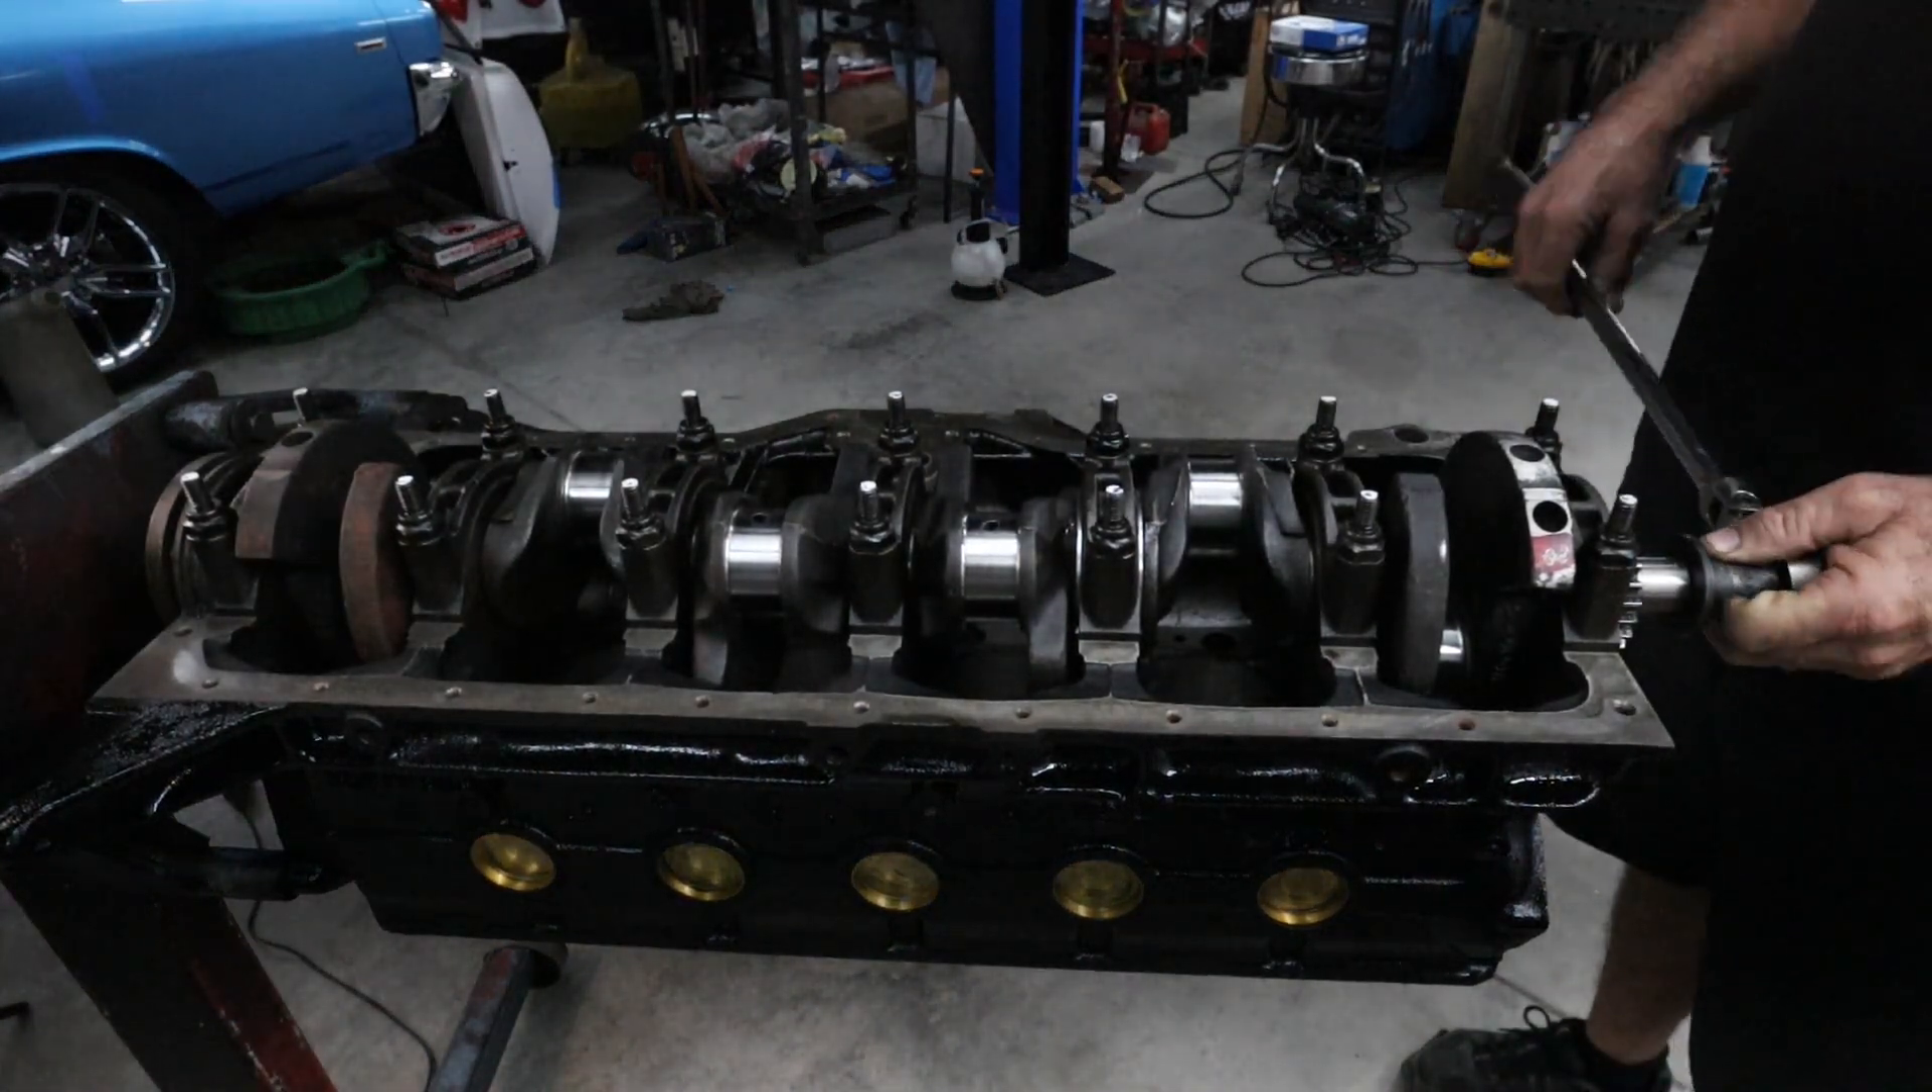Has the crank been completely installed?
Yes.